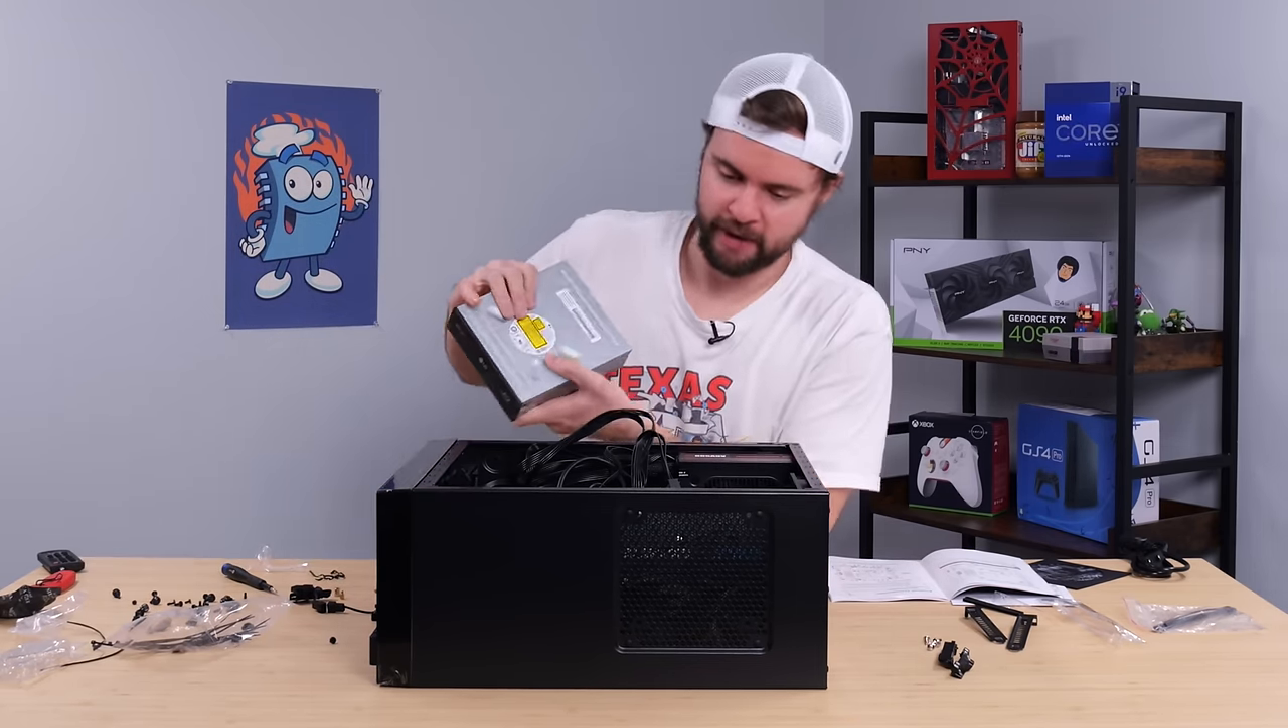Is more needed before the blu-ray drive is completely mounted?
Yes.